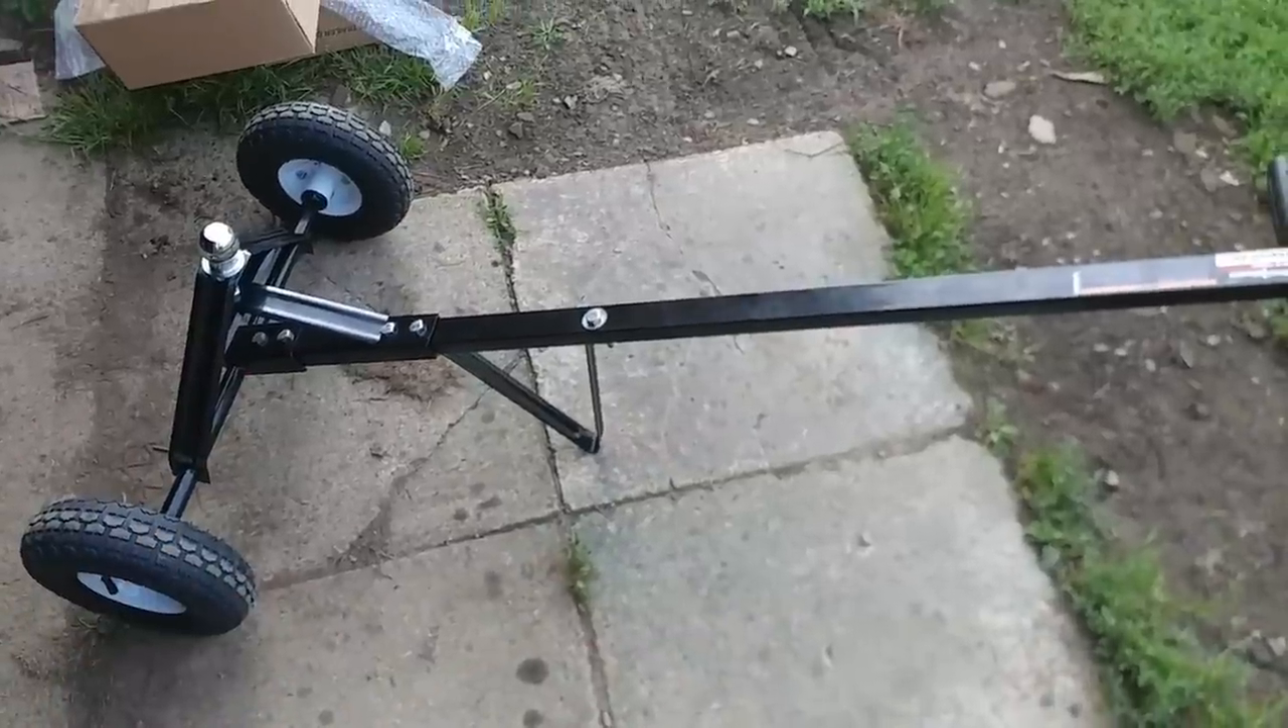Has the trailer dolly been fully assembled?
Yes.